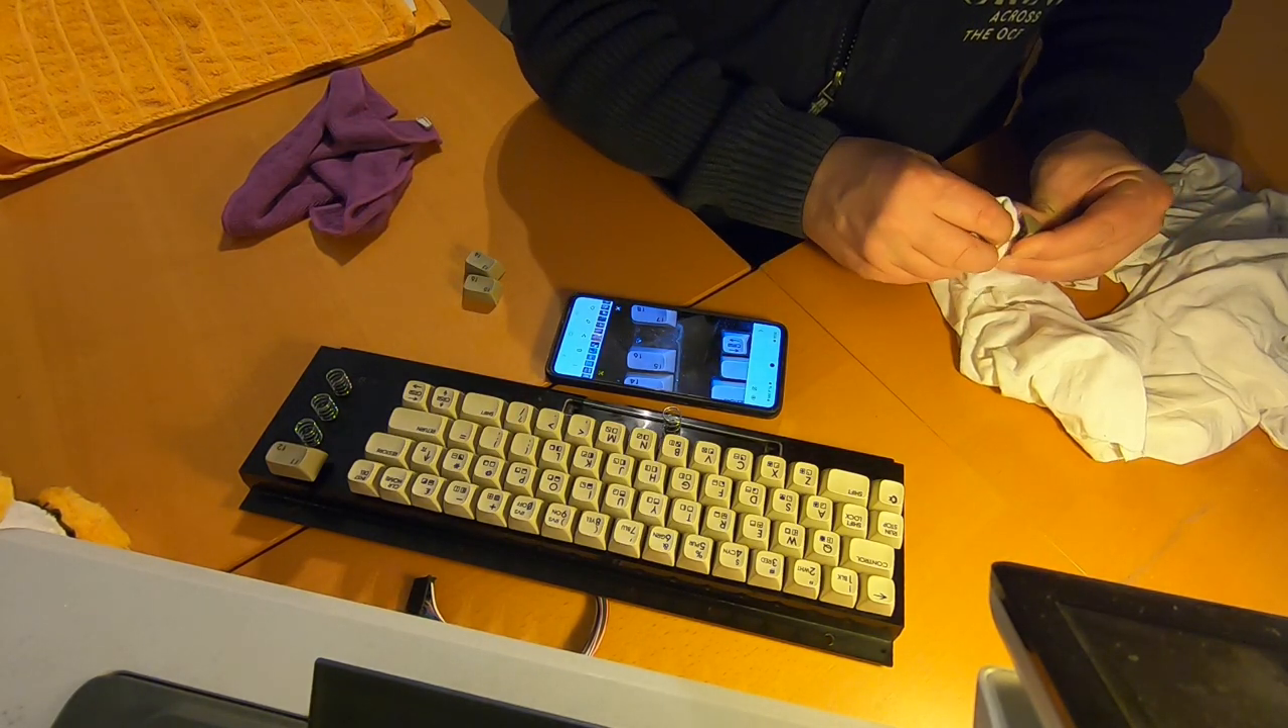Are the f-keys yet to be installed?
Yes.